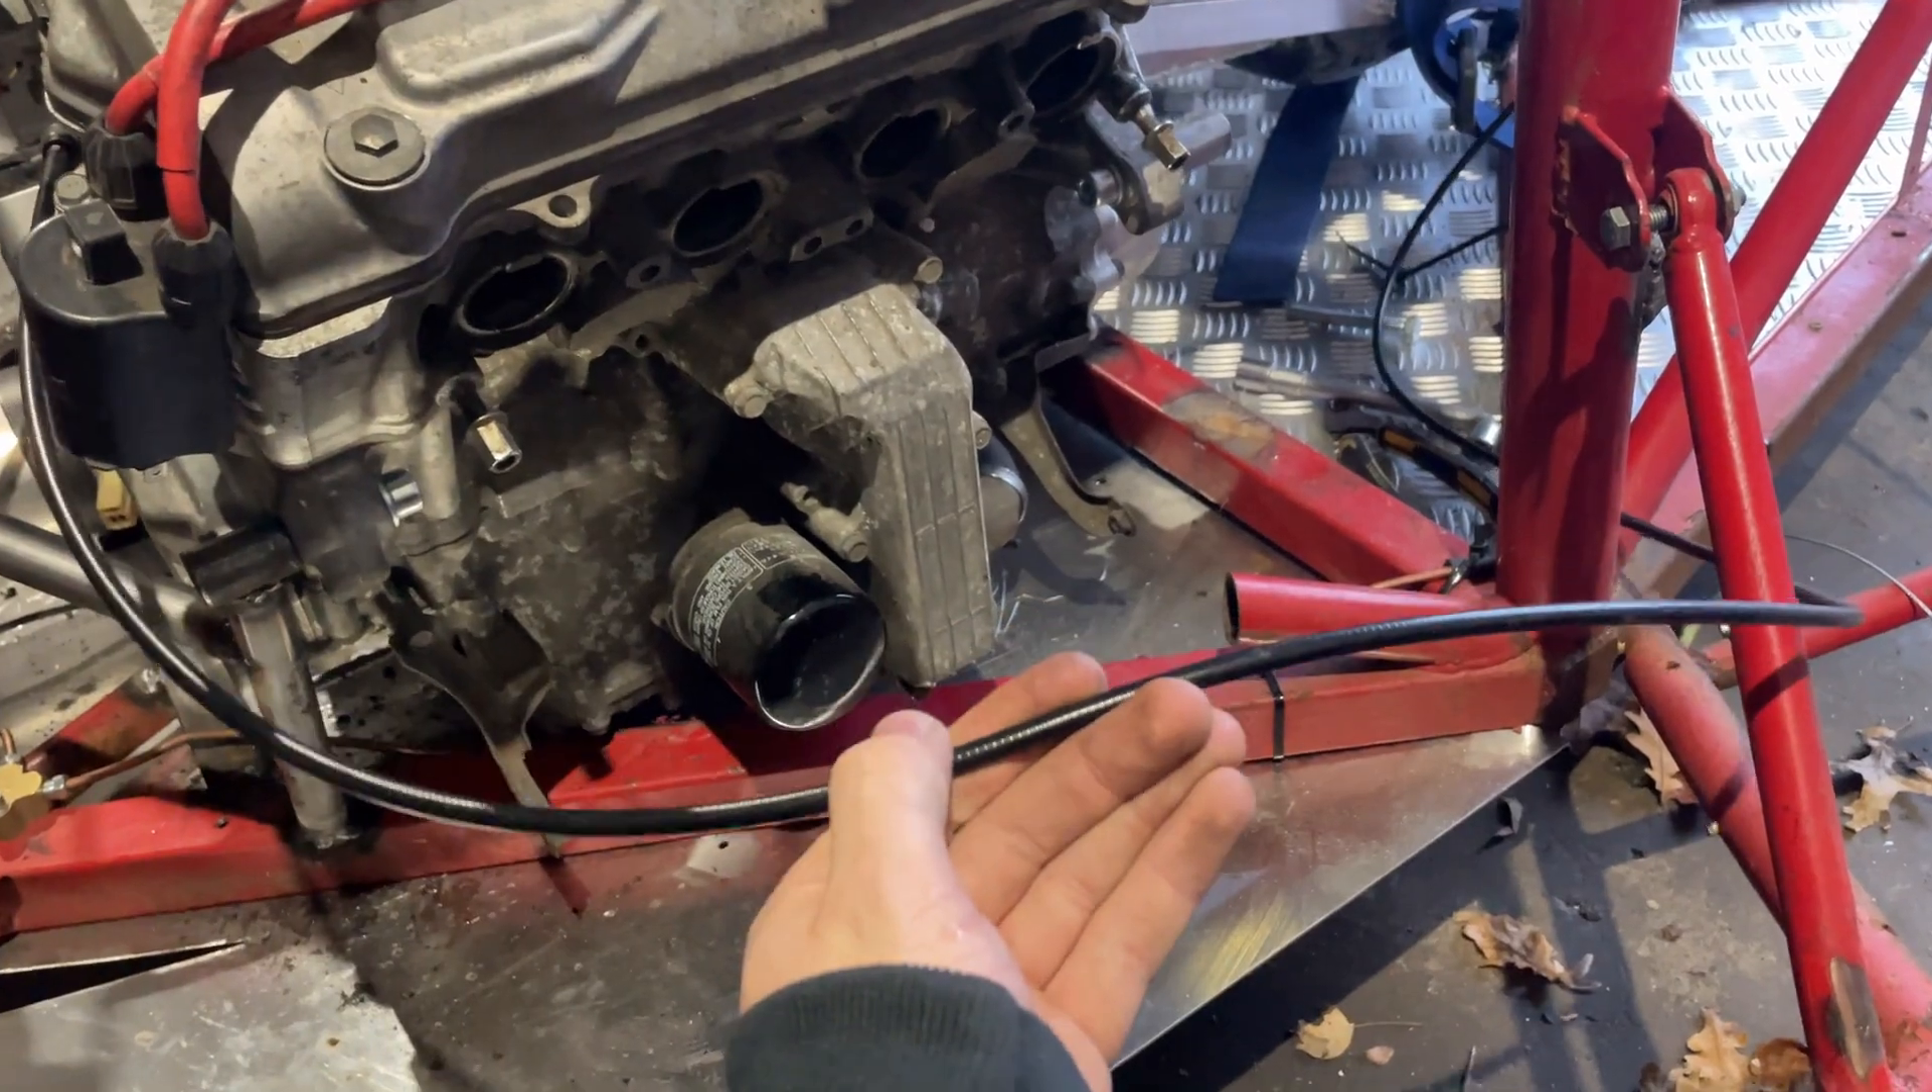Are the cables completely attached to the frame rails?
No.